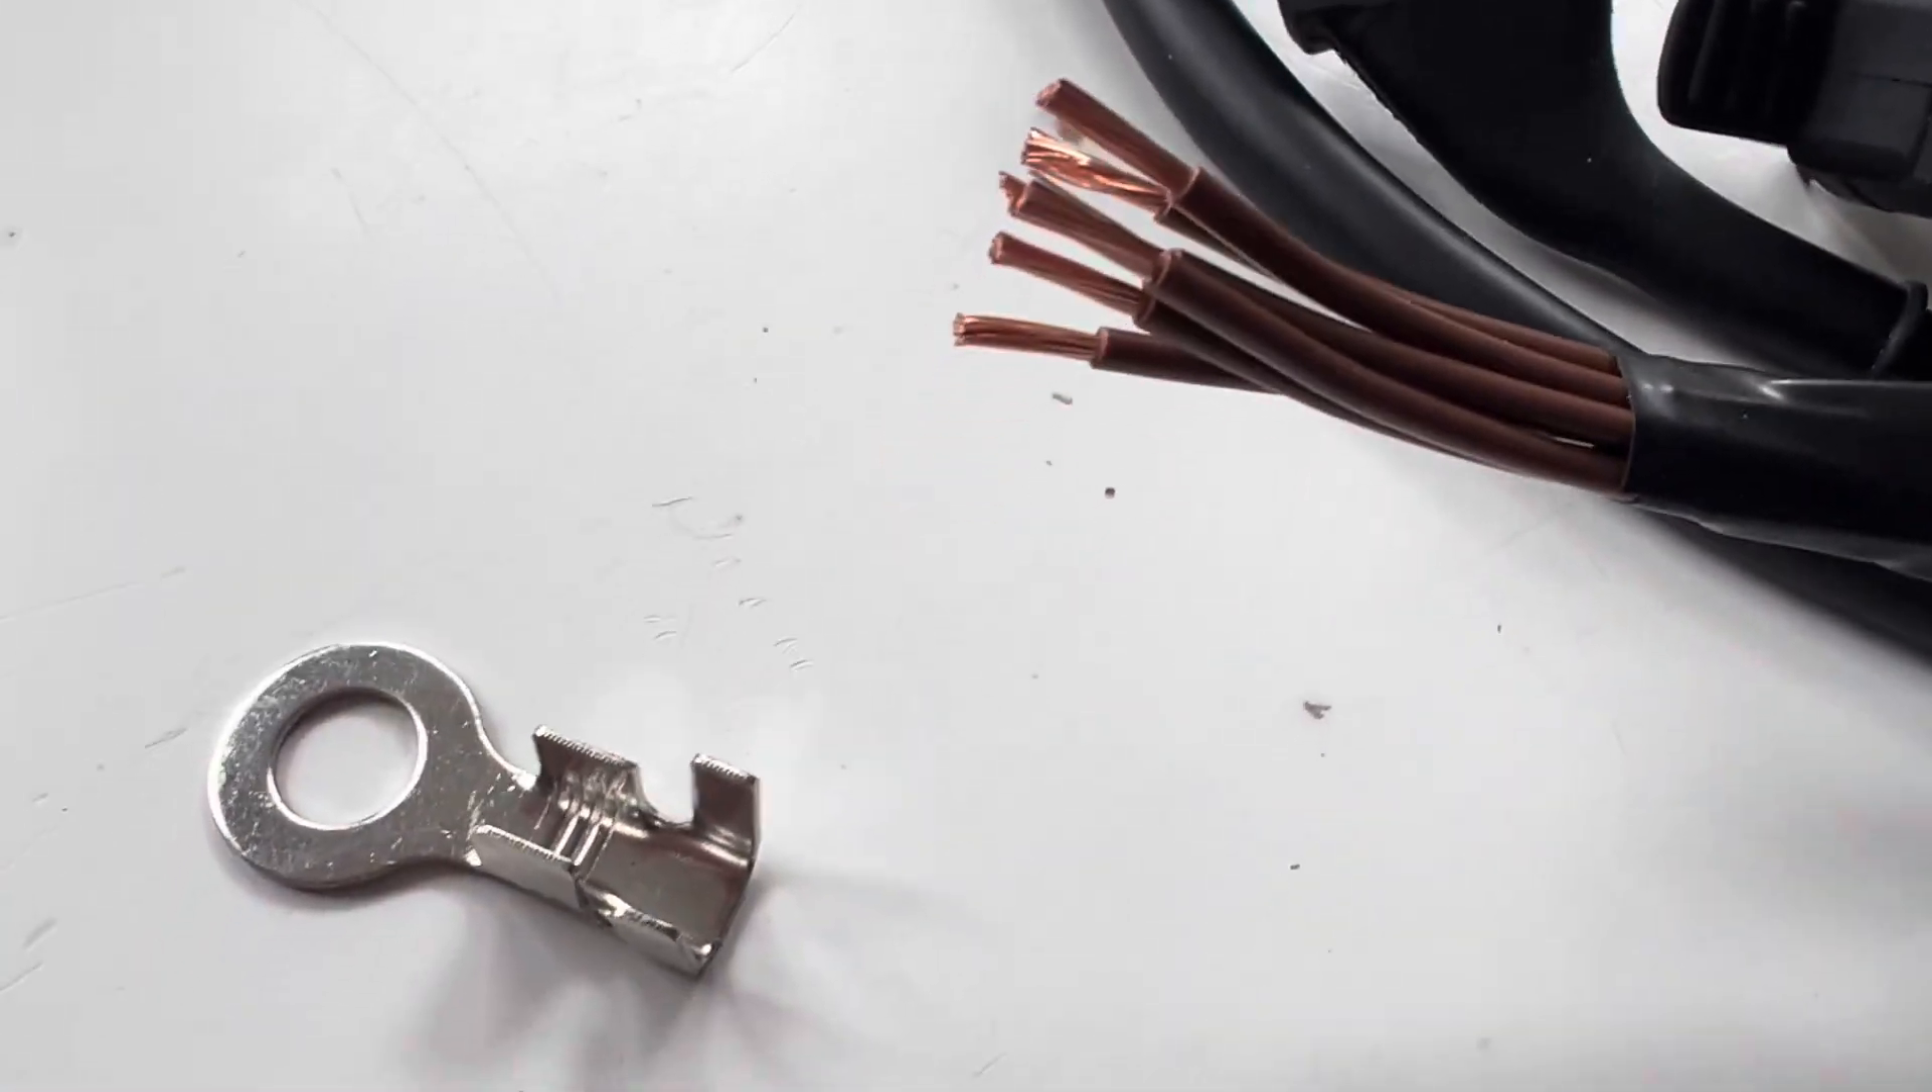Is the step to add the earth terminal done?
No.